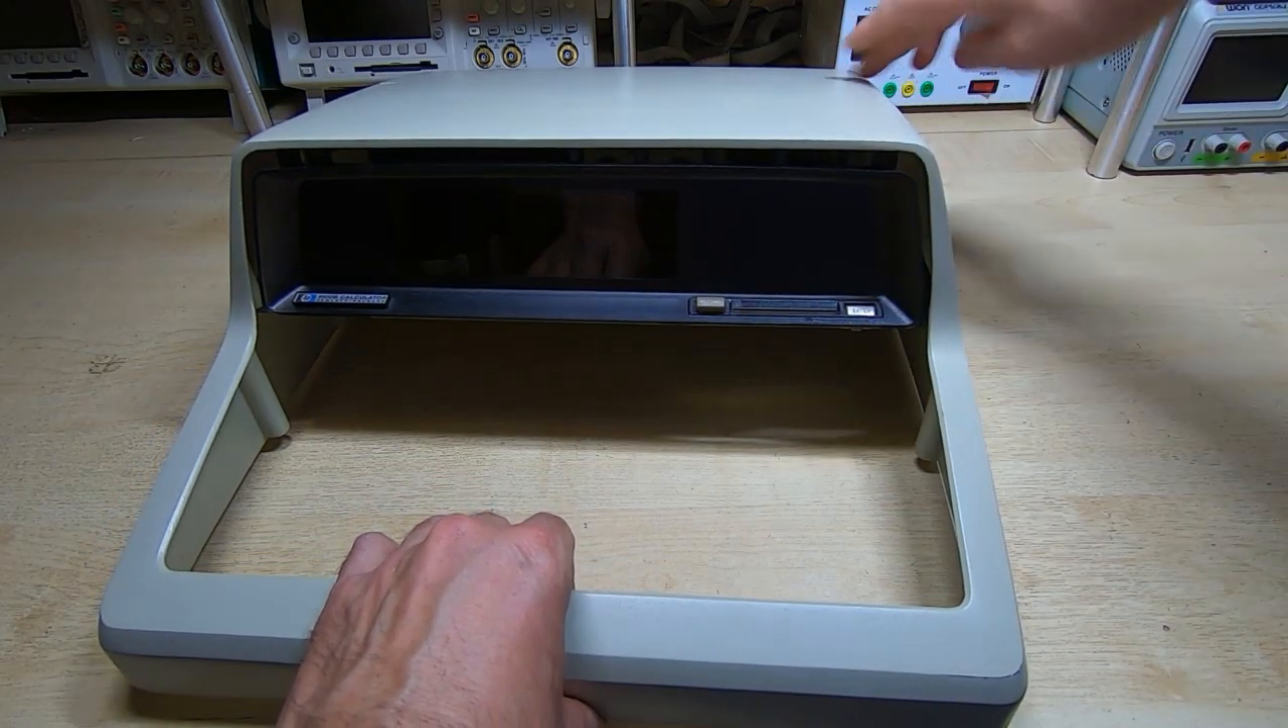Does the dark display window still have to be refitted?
No.